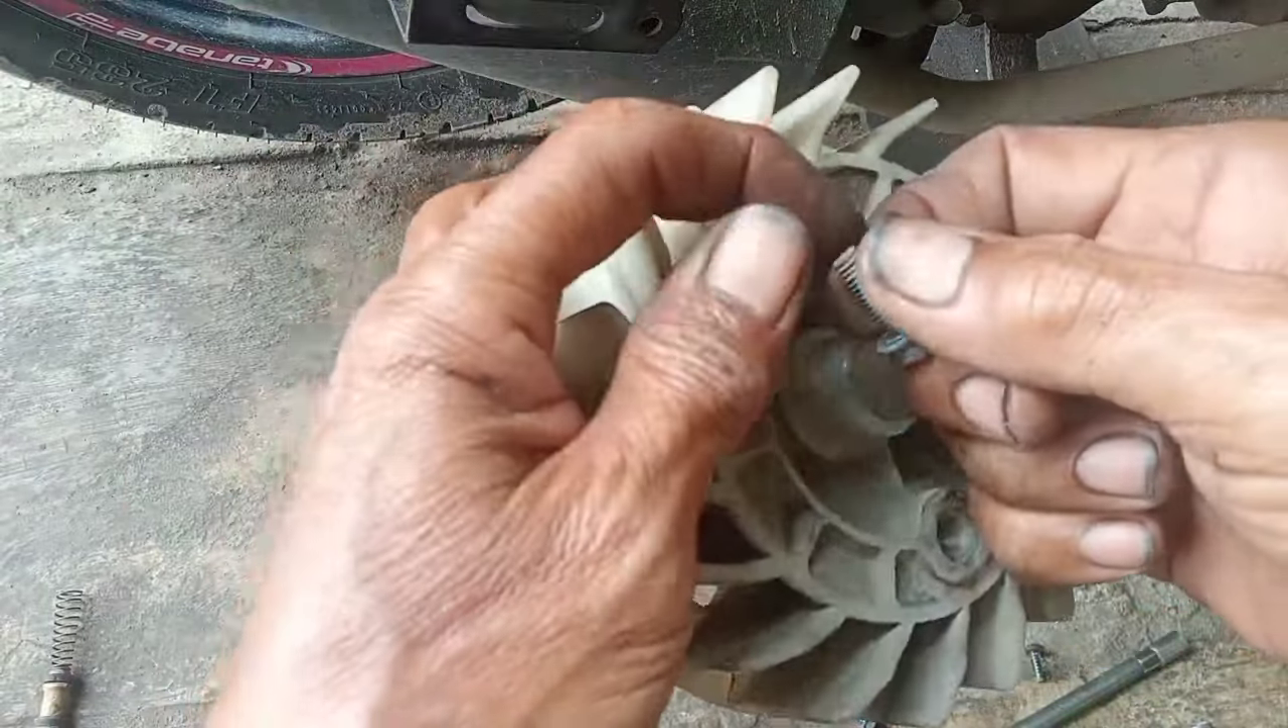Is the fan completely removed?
Yes.